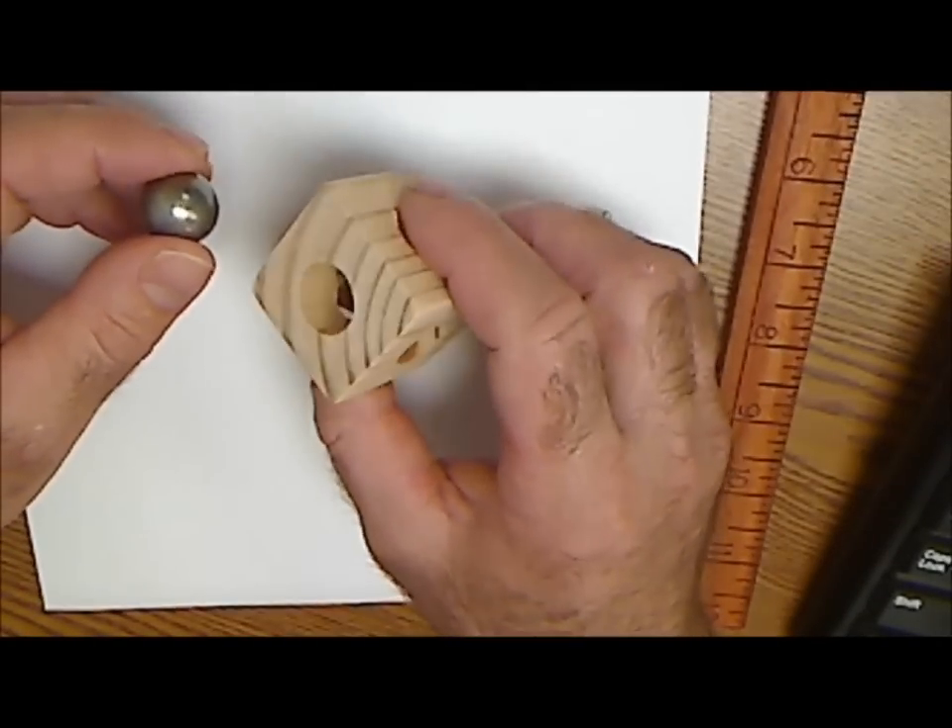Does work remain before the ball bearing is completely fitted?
Yes.